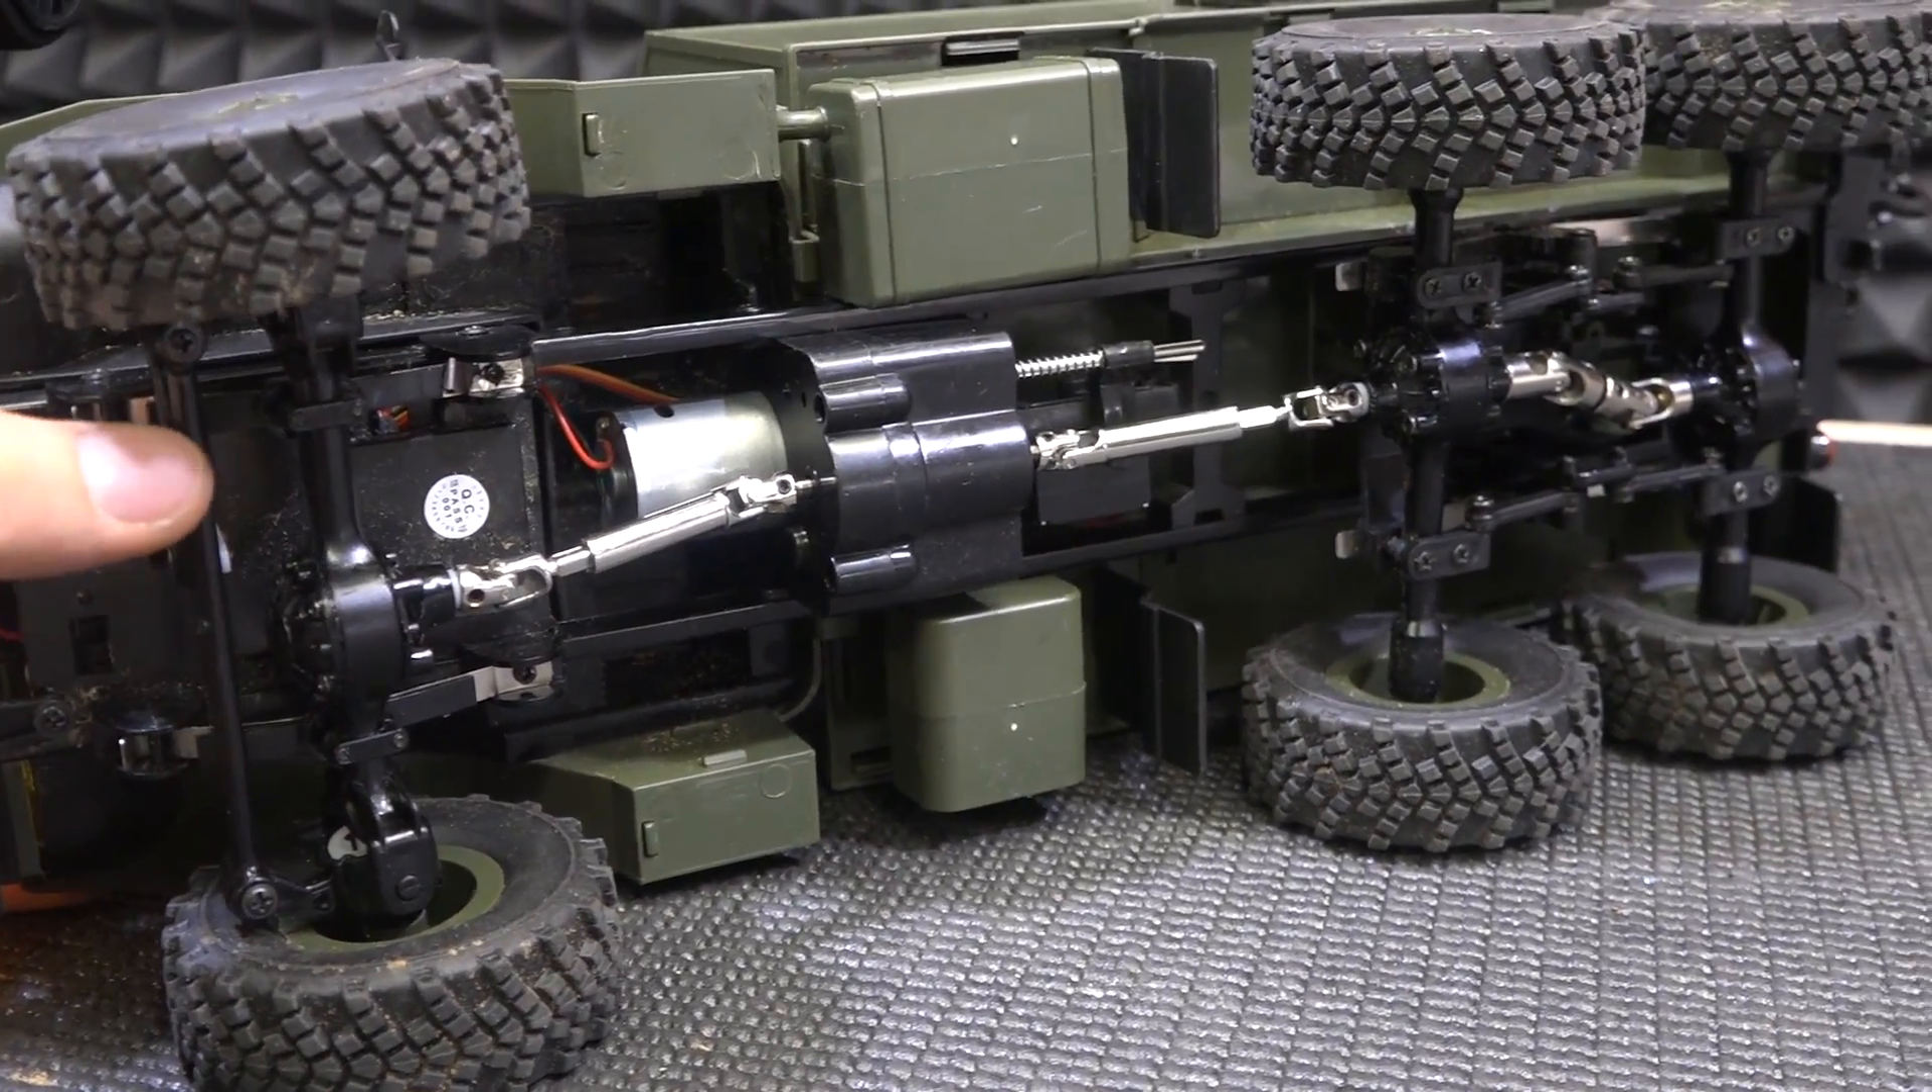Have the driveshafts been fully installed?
Yes.